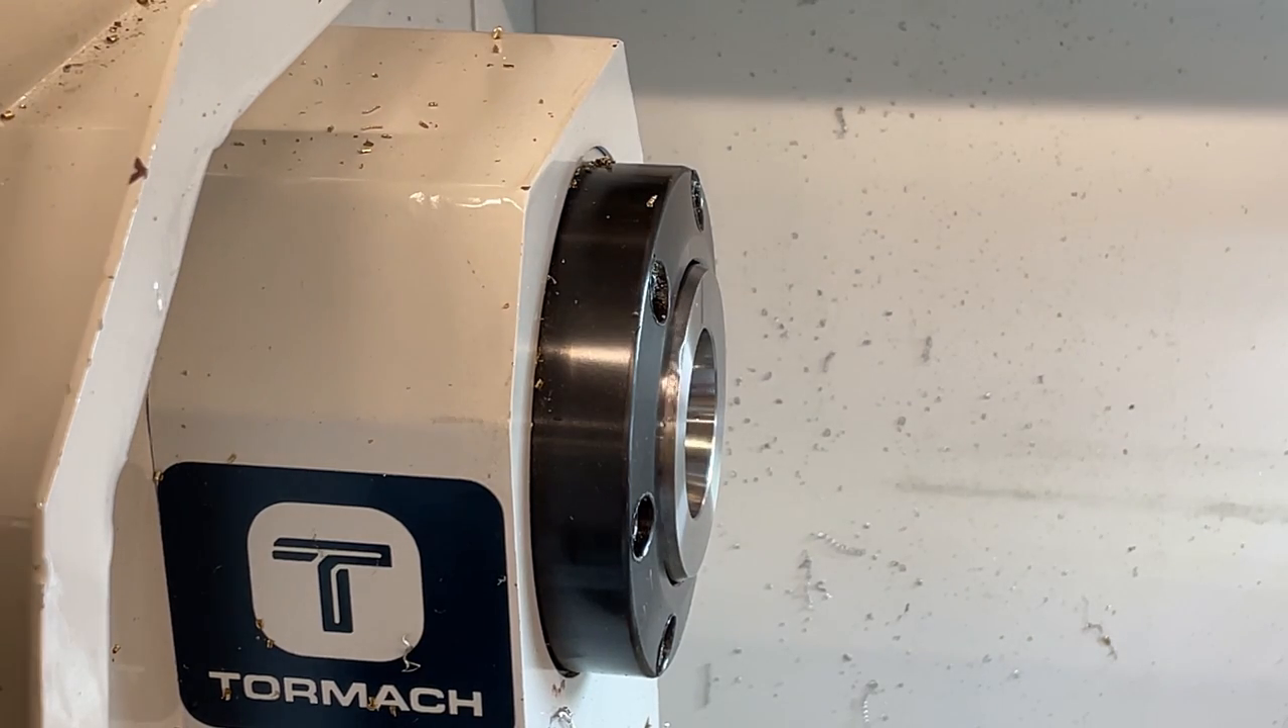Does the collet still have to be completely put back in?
Yes.